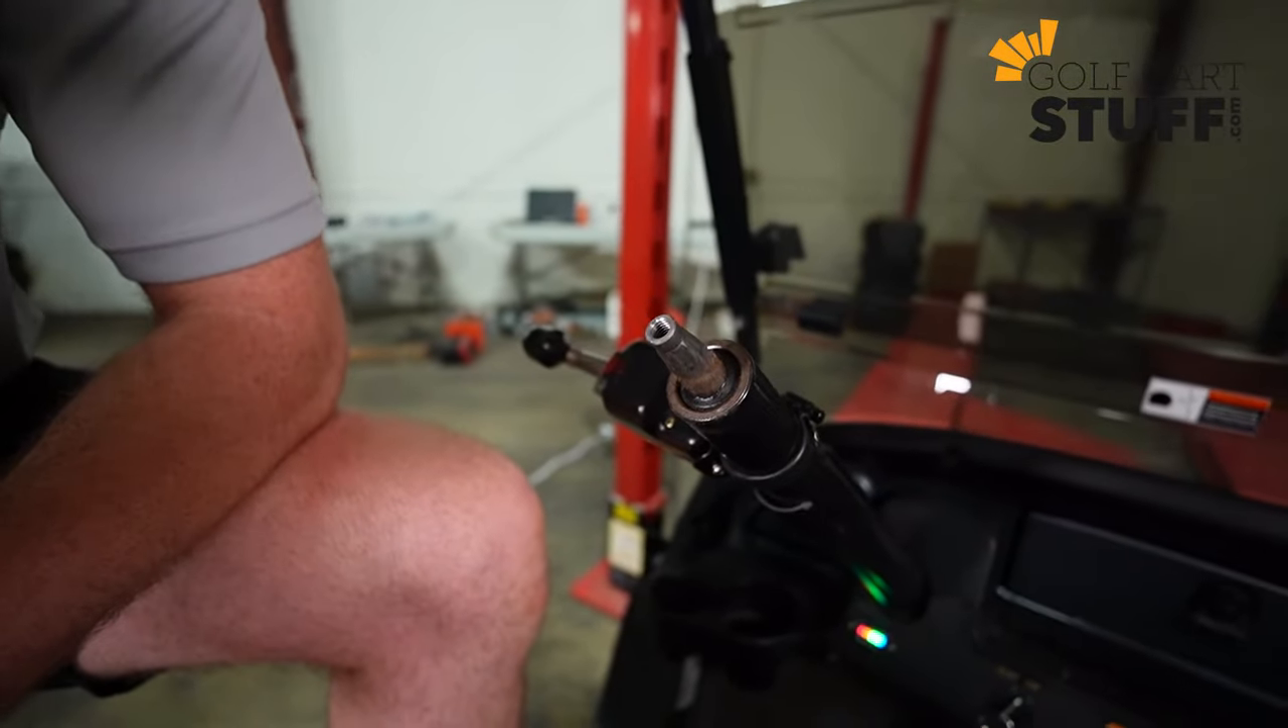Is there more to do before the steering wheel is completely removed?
No.